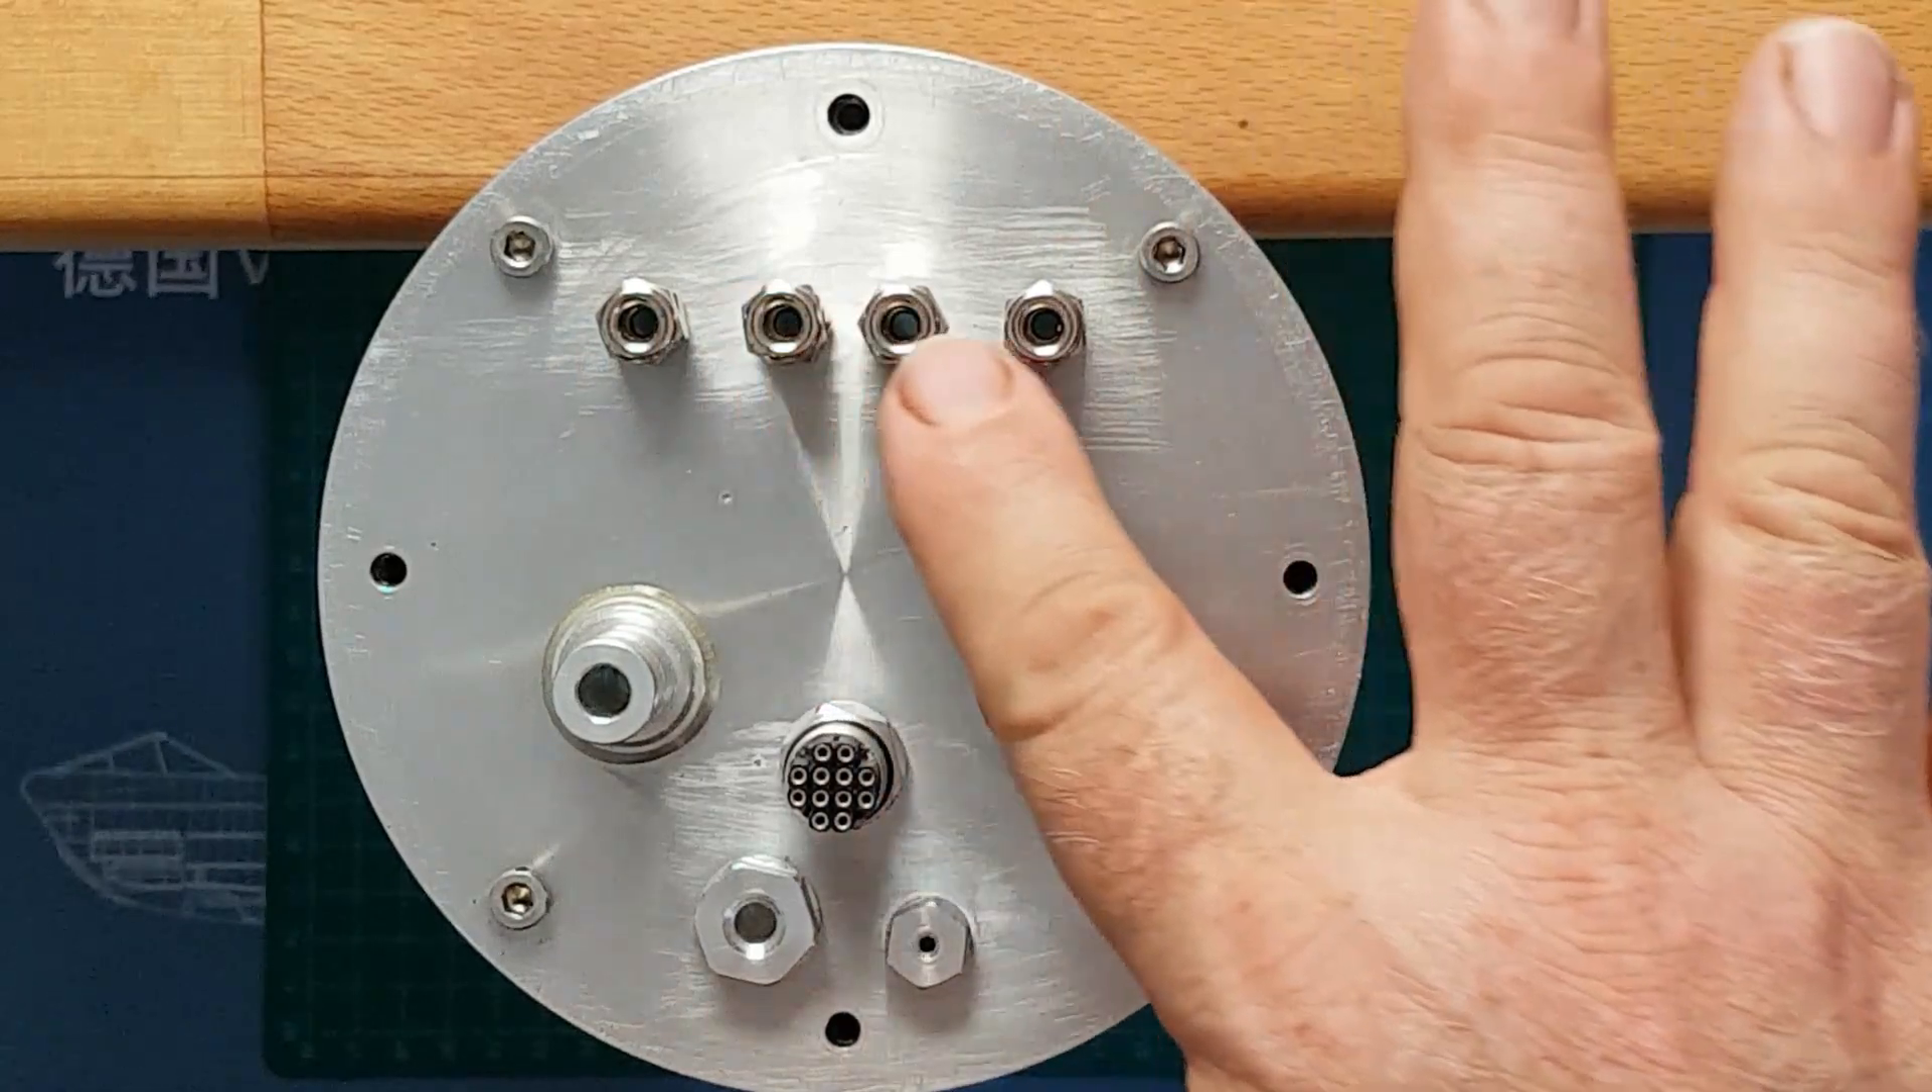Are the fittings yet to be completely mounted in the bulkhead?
No.